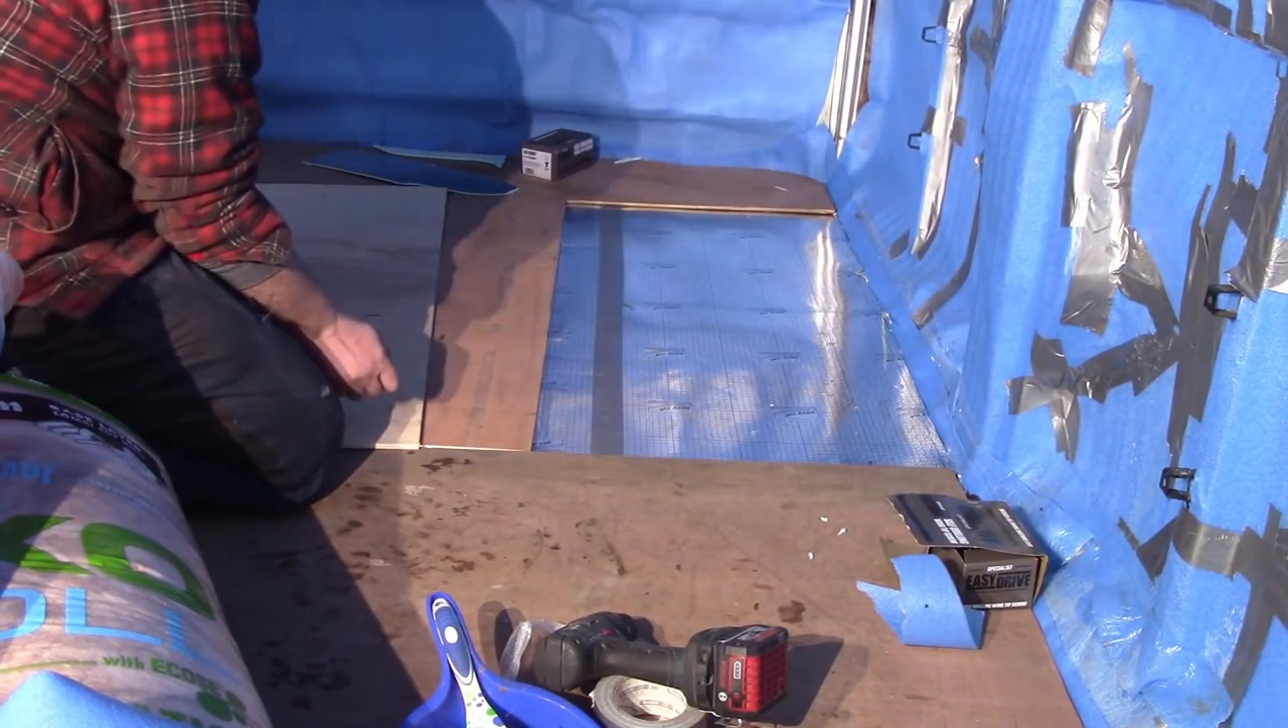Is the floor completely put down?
No.